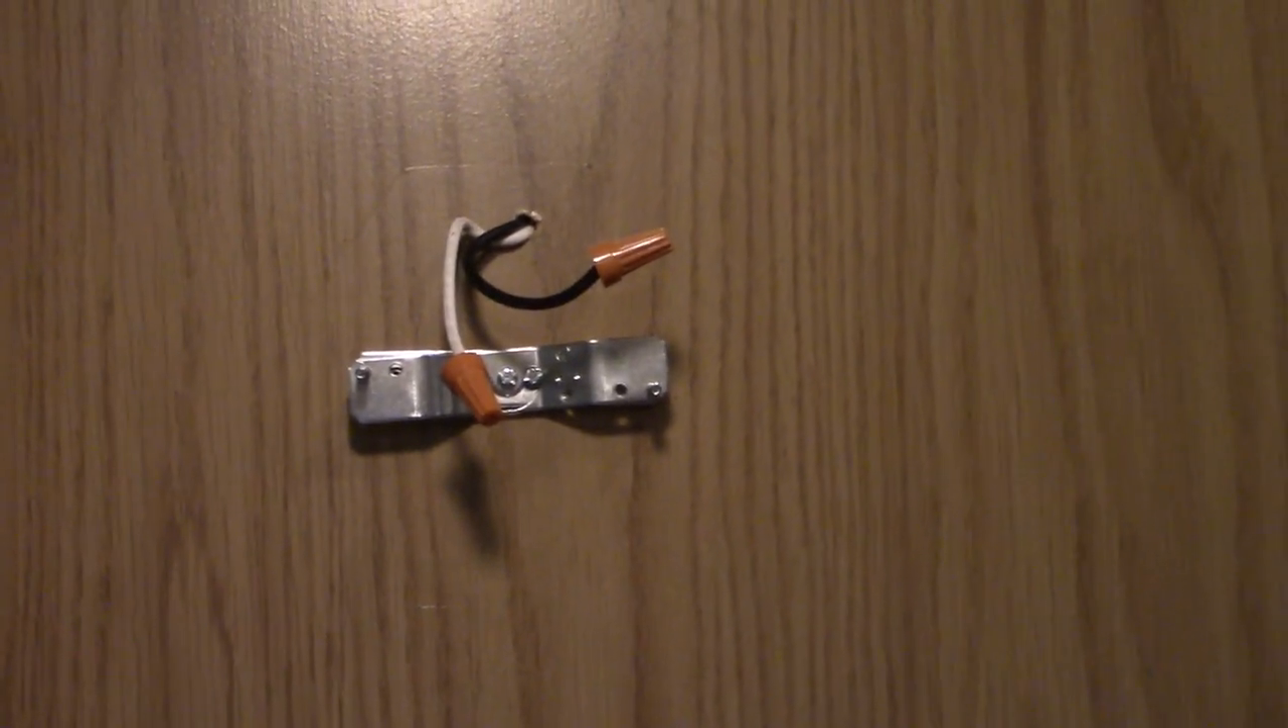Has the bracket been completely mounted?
Yes.